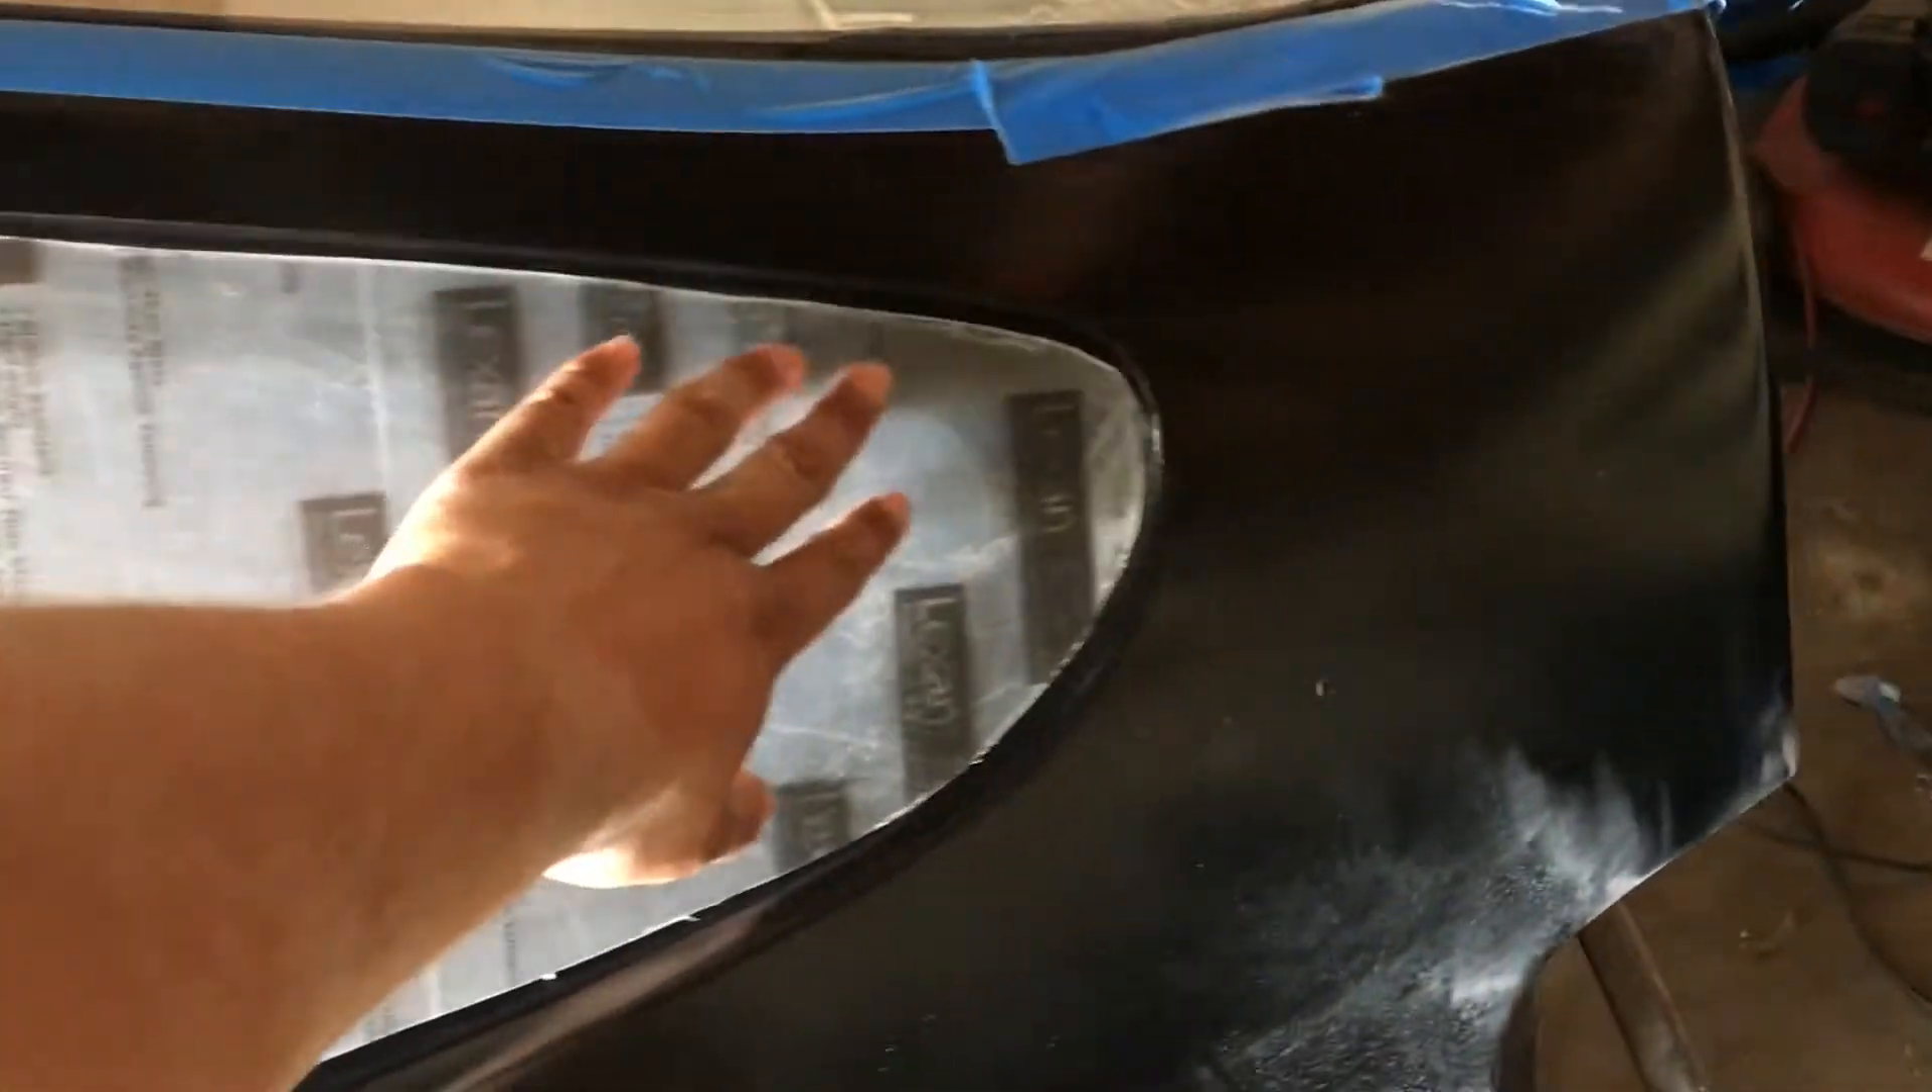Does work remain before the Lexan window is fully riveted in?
Yes.